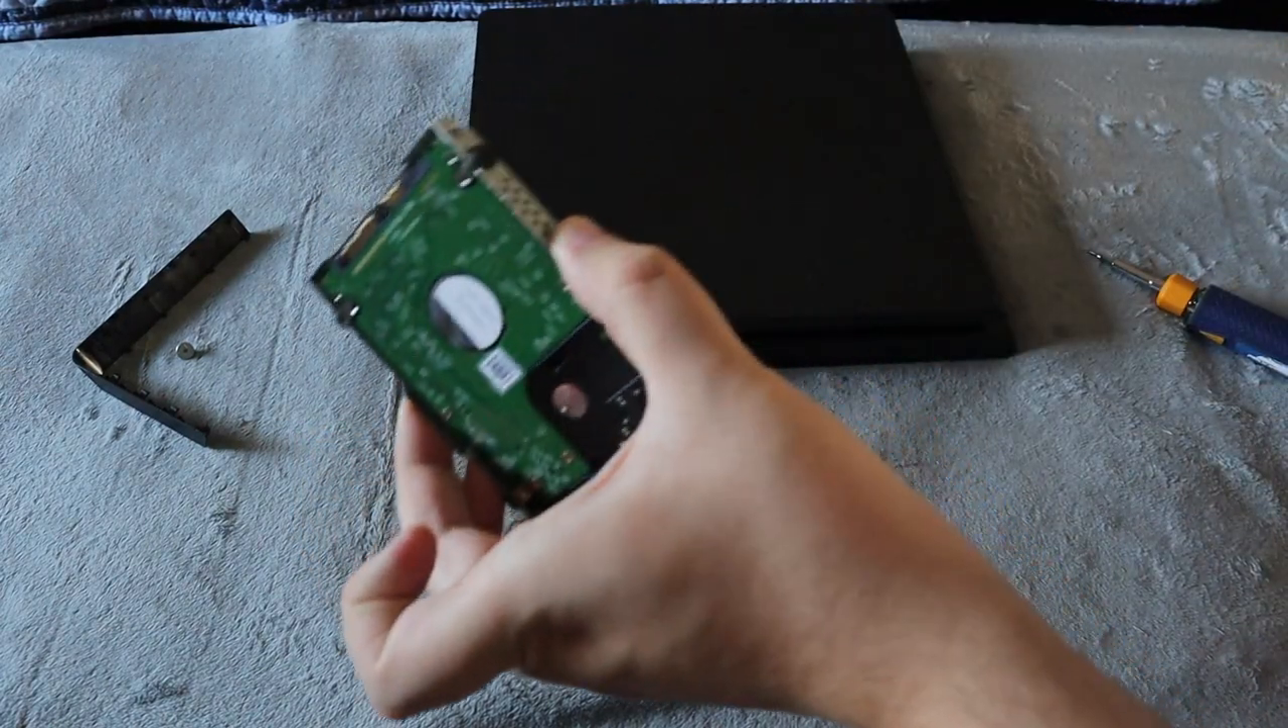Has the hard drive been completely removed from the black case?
Yes.